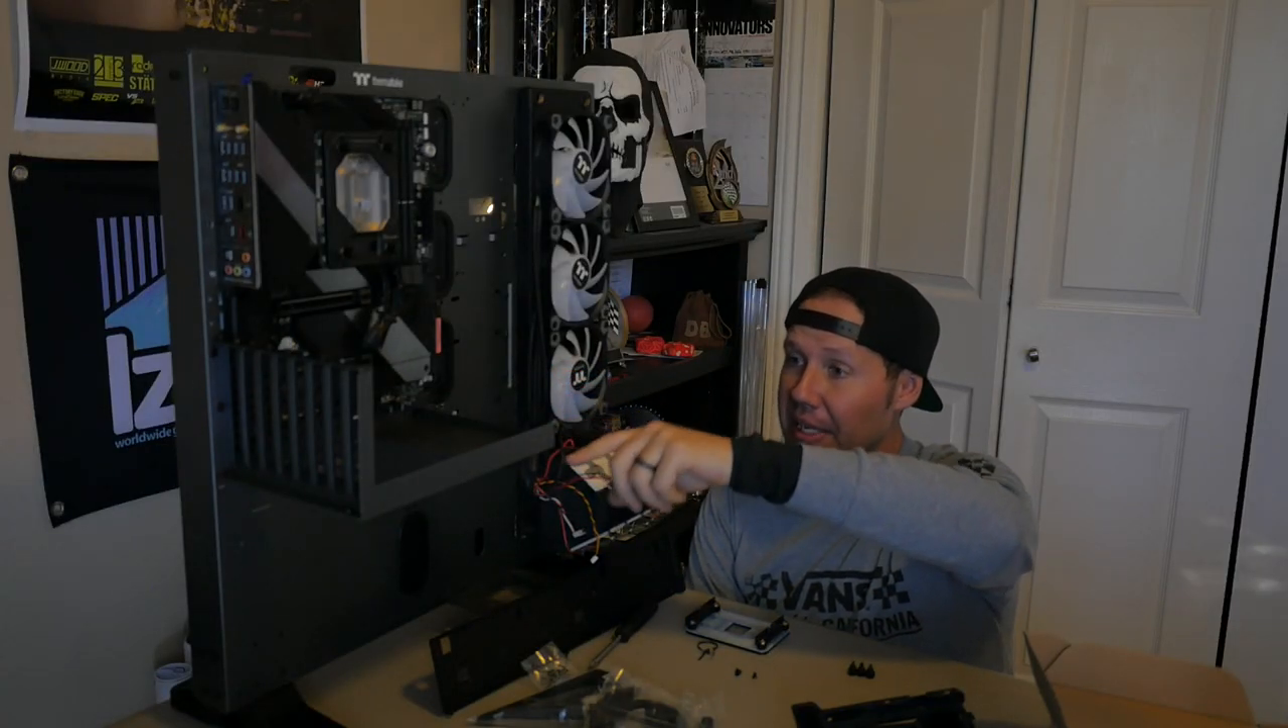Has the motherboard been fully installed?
Yes.